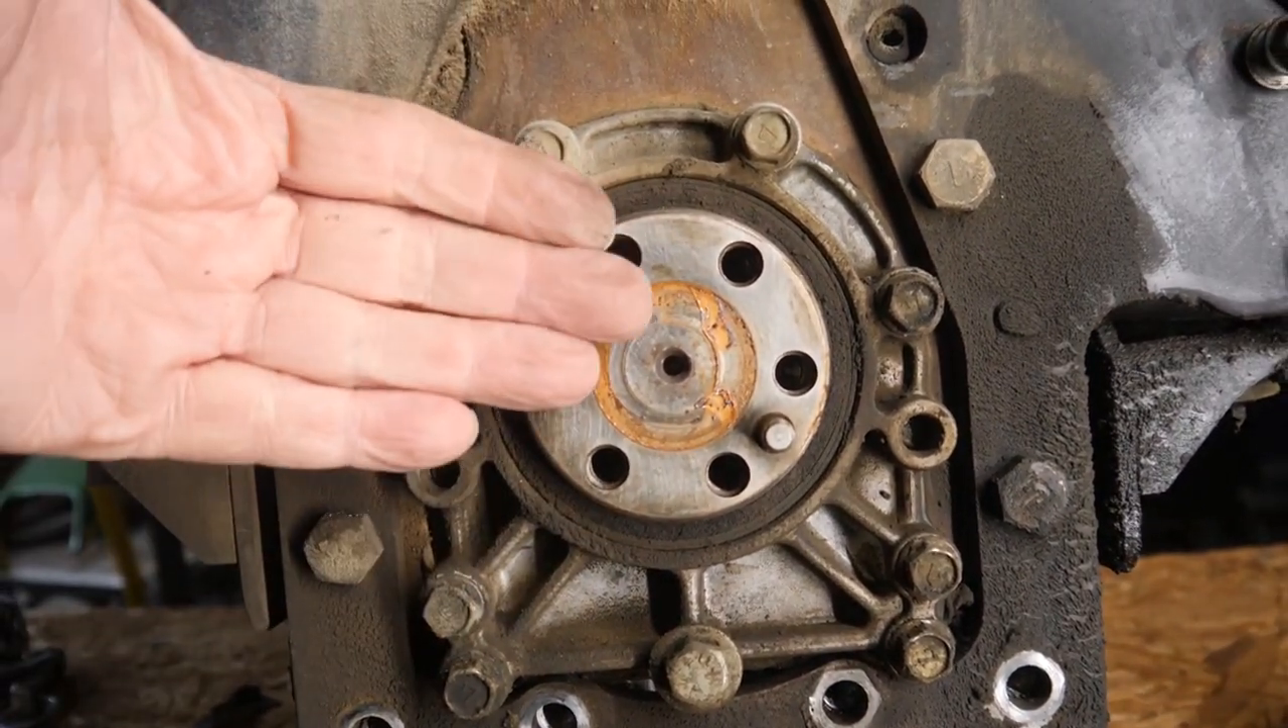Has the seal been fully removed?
No.